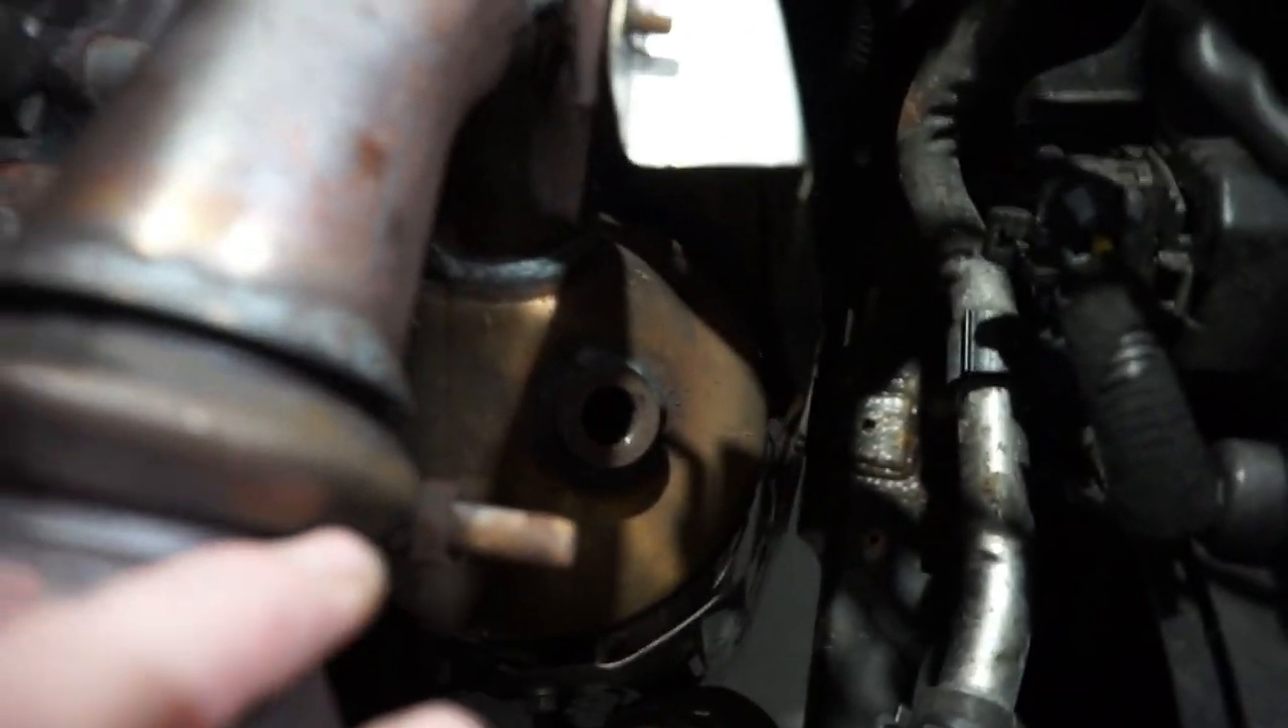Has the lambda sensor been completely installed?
No.